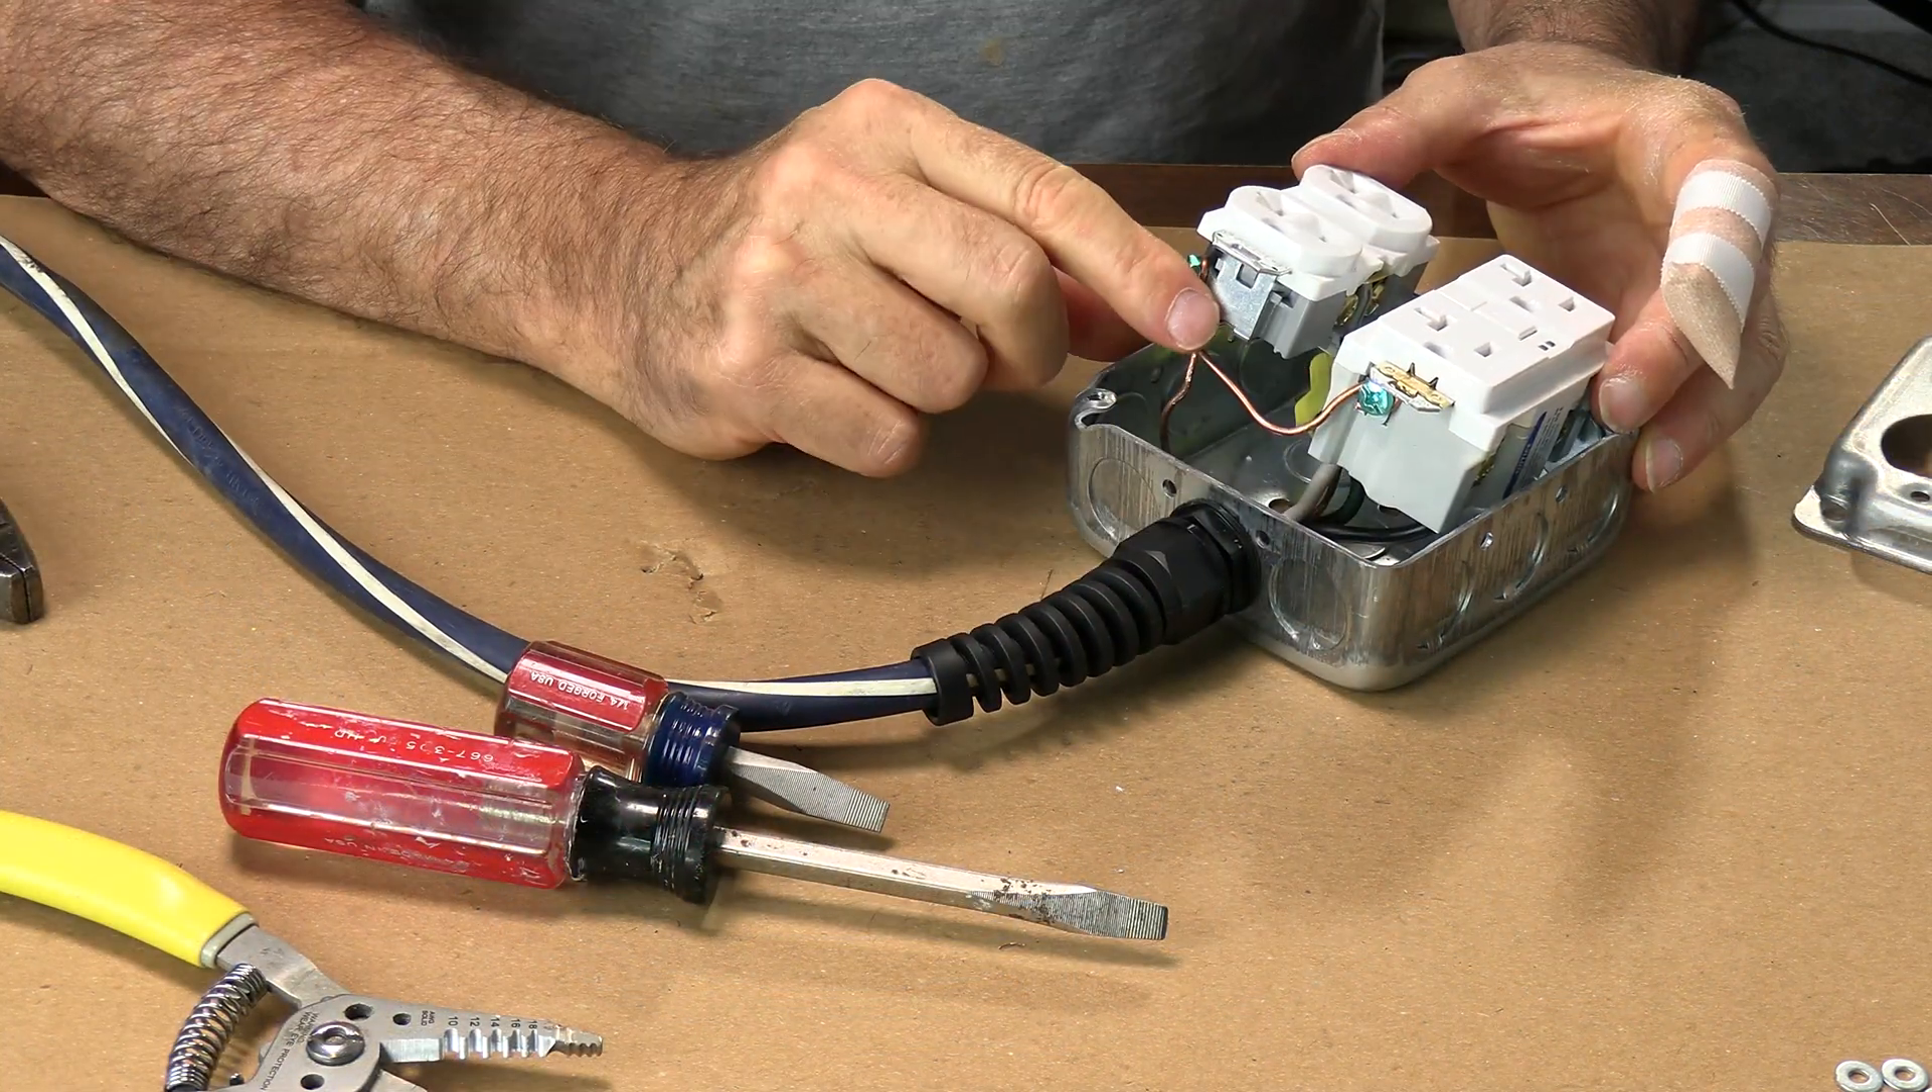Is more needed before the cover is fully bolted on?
Yes.